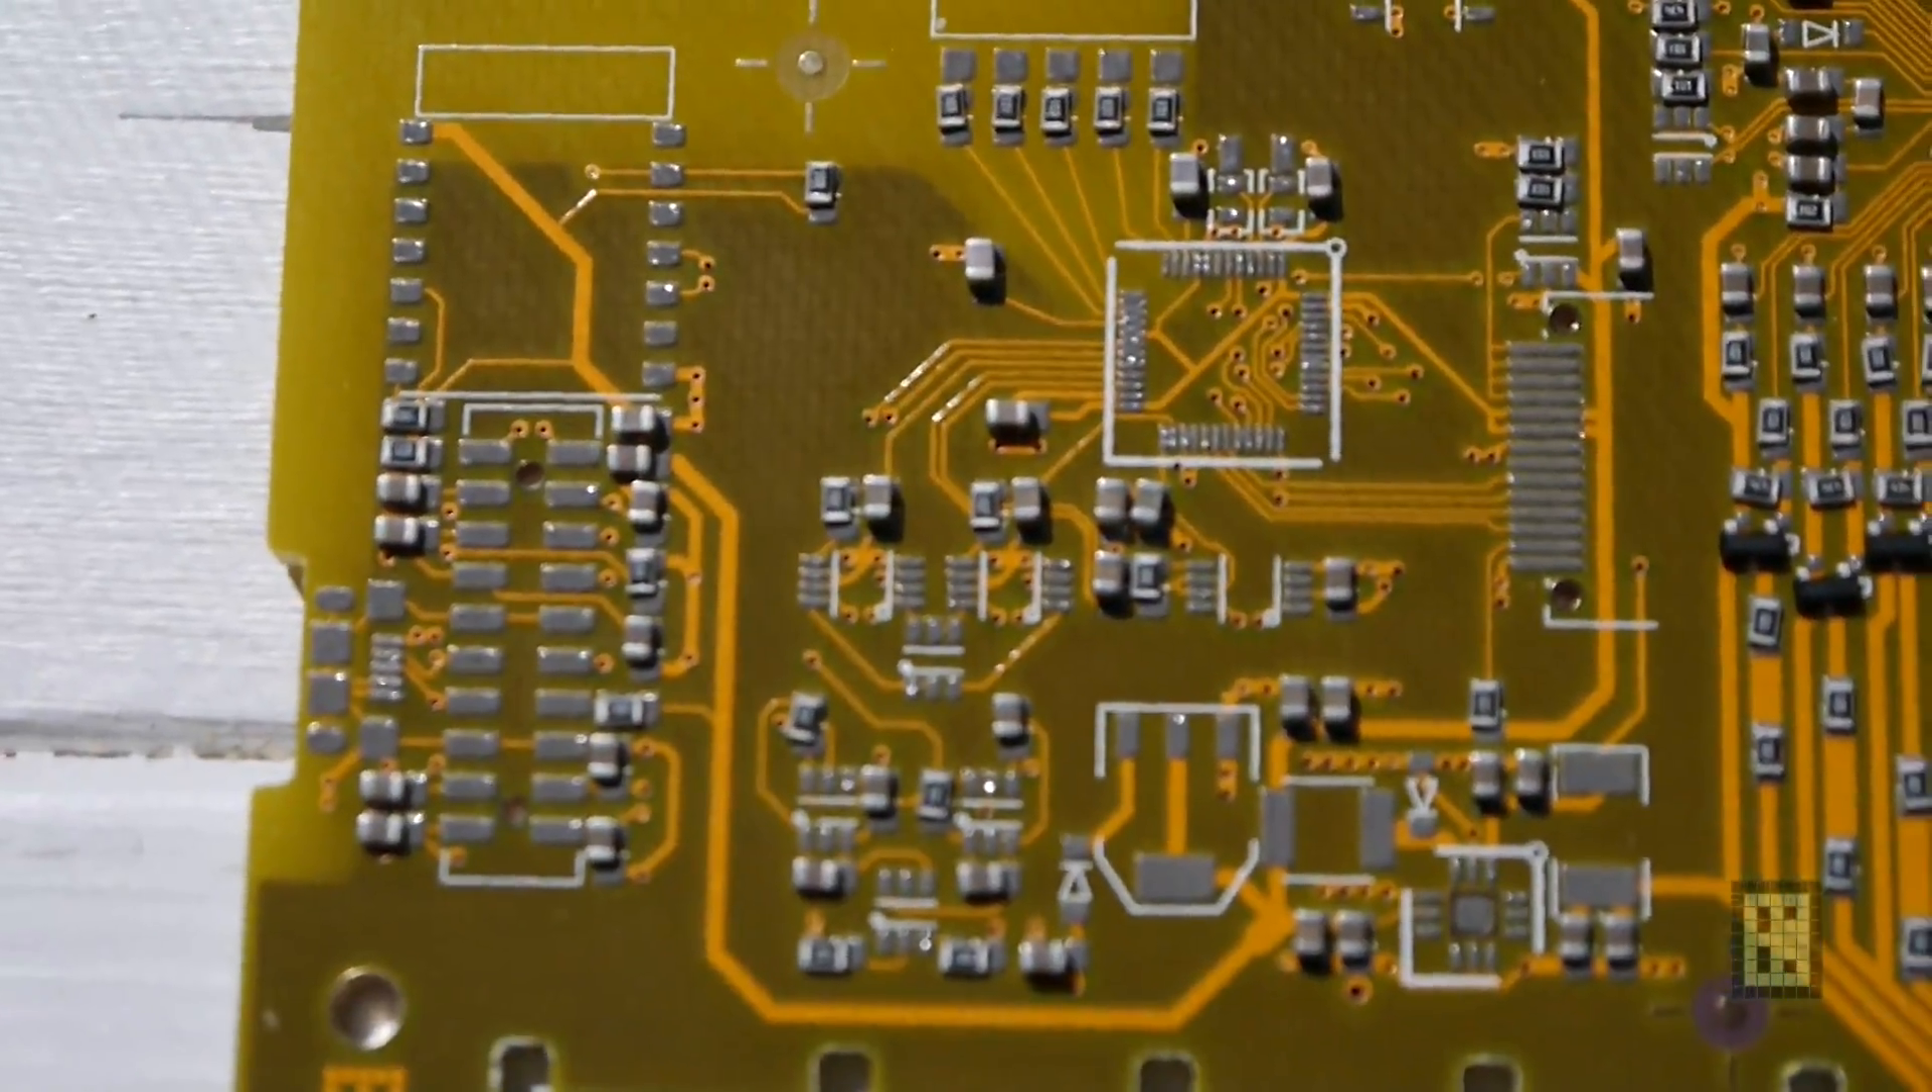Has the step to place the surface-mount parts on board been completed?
No.